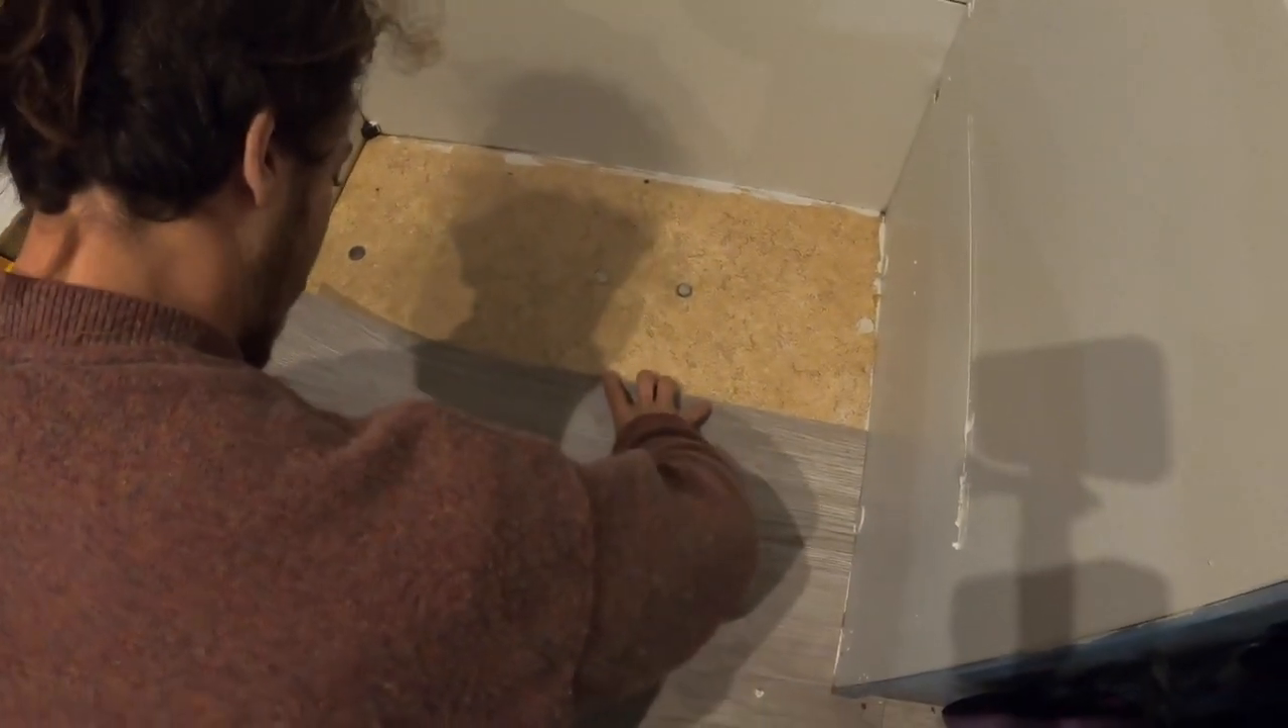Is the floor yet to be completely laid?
Yes.